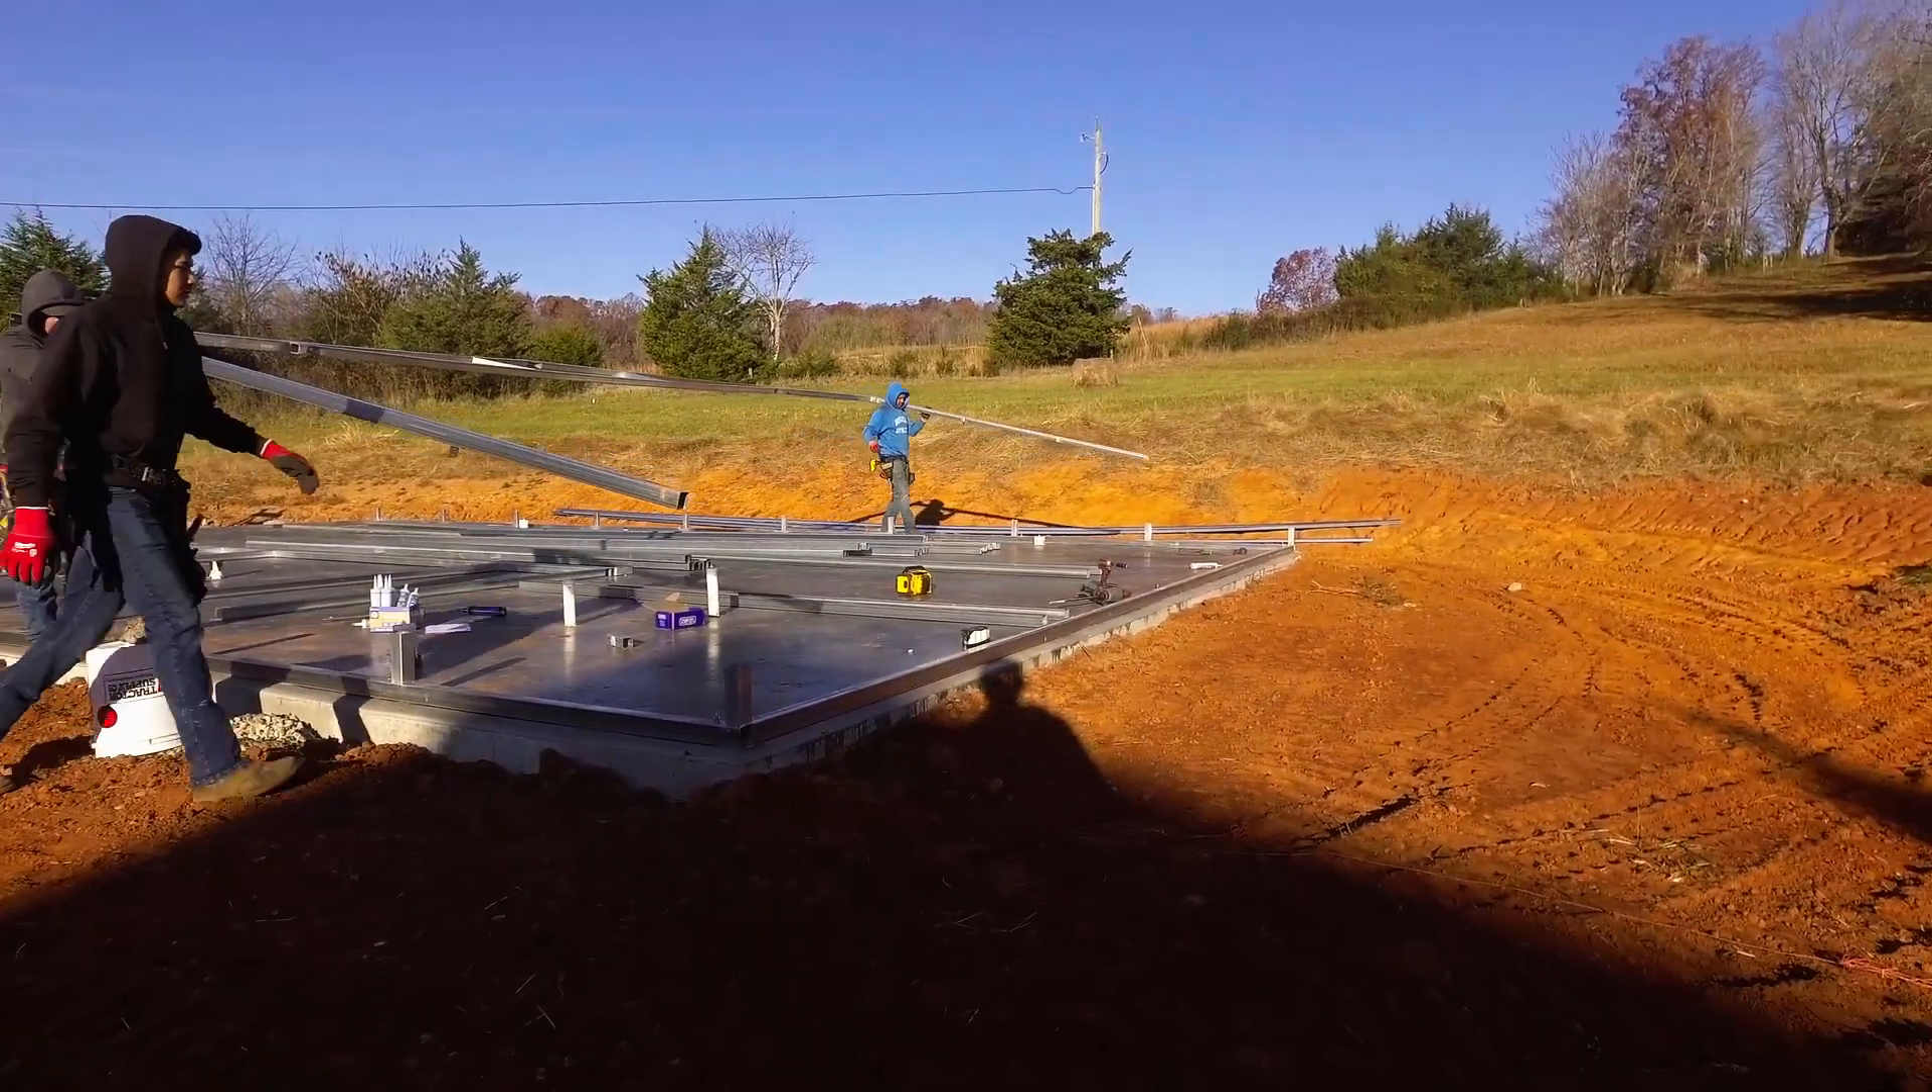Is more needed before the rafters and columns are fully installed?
Yes.